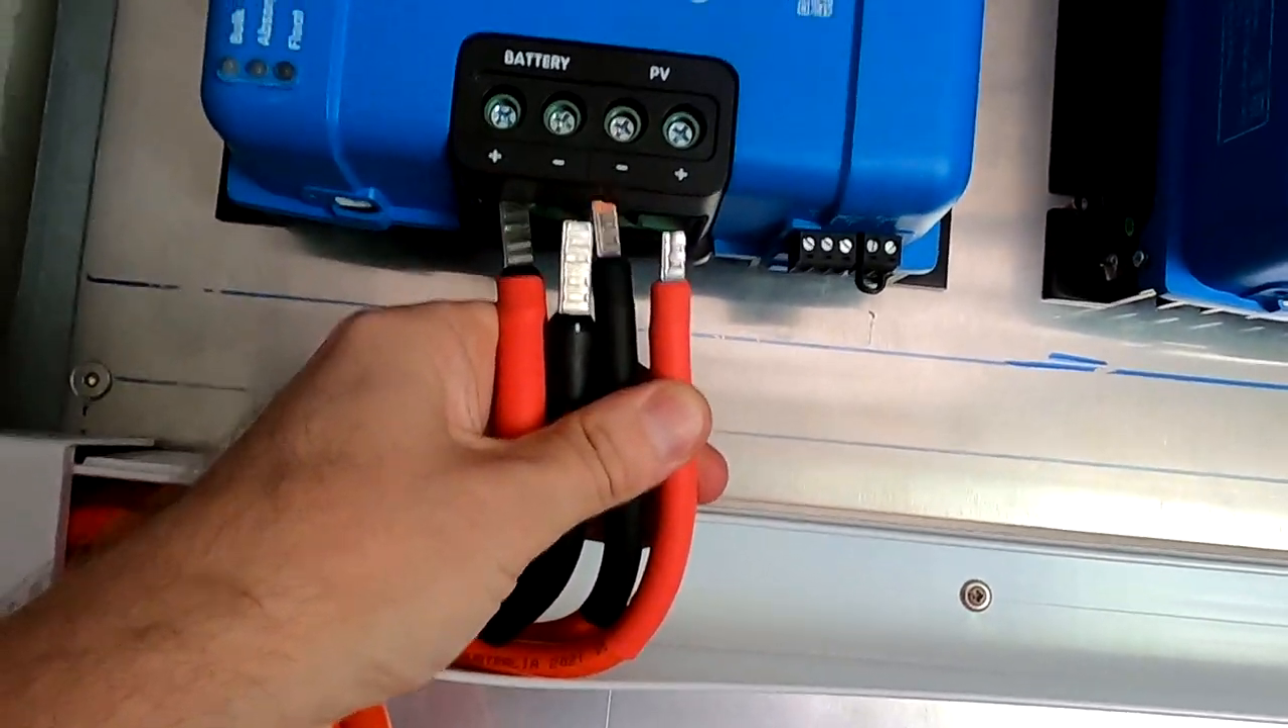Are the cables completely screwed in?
No.